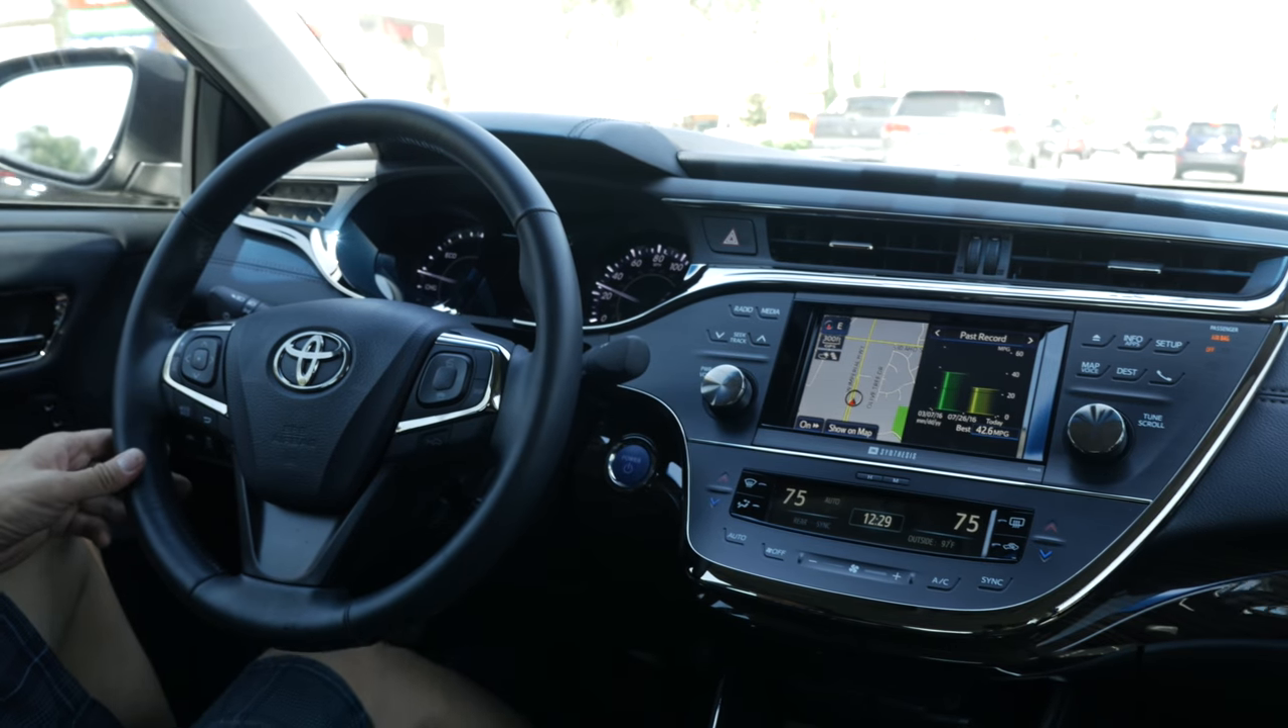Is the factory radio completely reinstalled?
Yes.